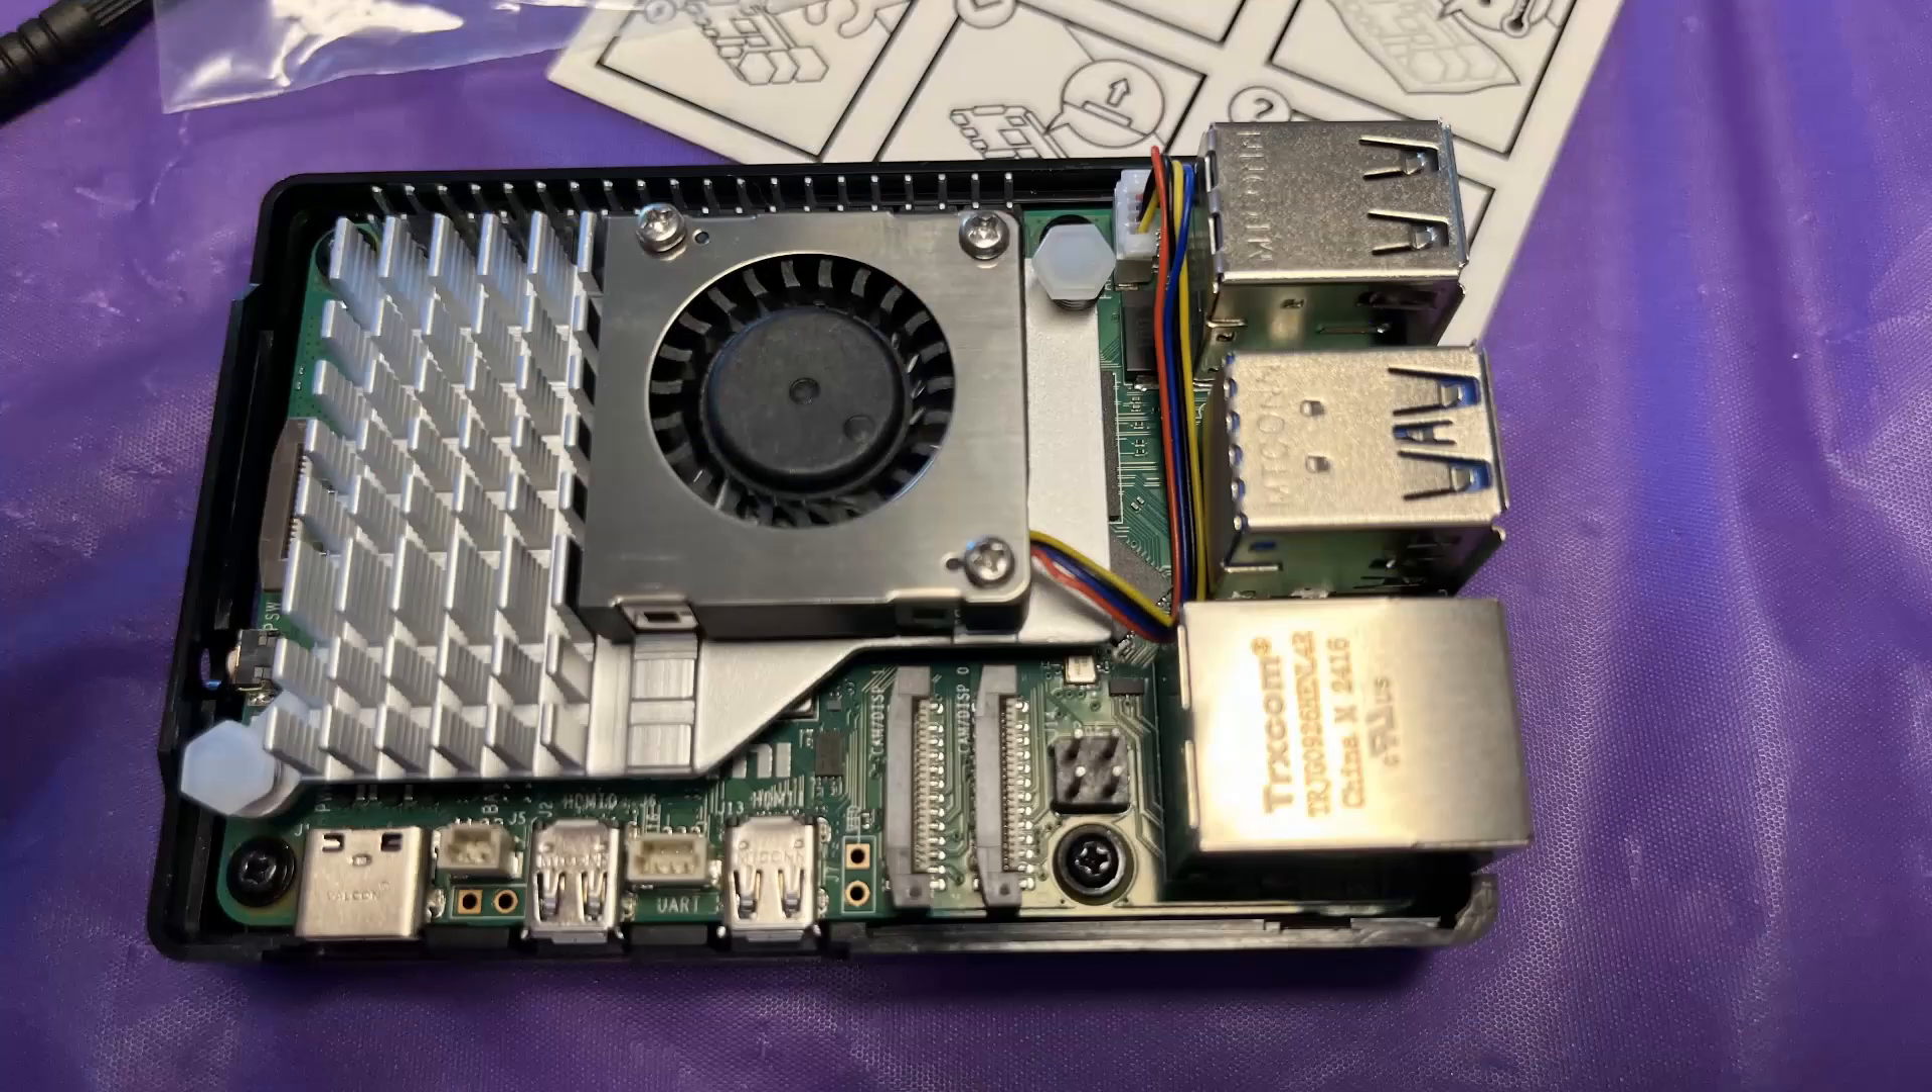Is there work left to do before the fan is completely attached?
No.